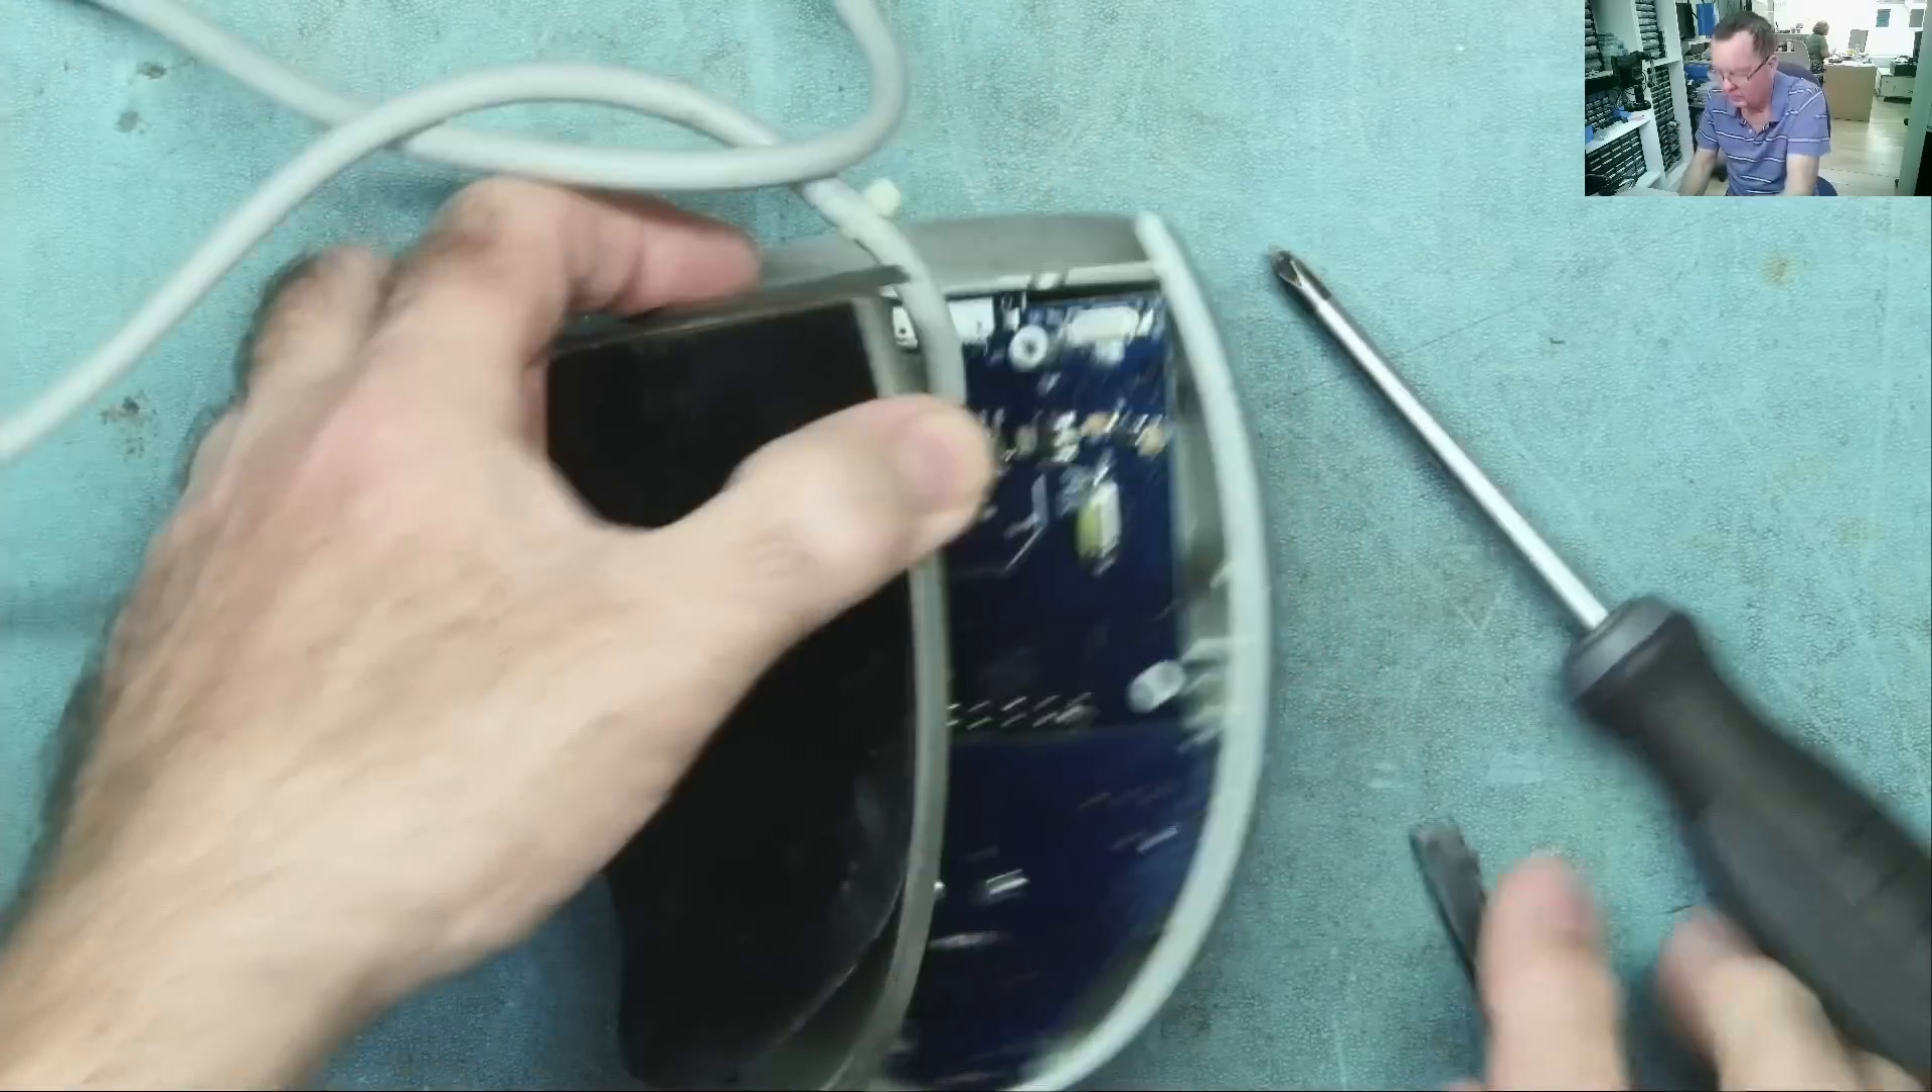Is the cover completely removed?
No.